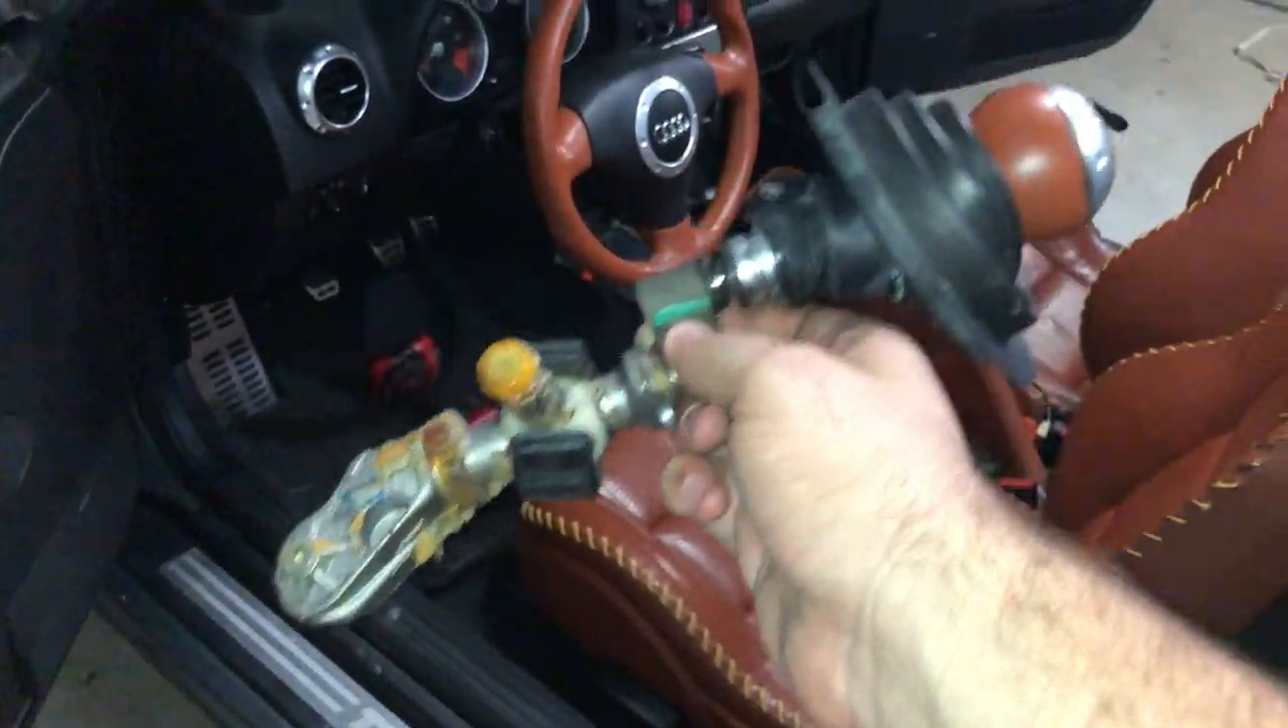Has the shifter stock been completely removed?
Yes.